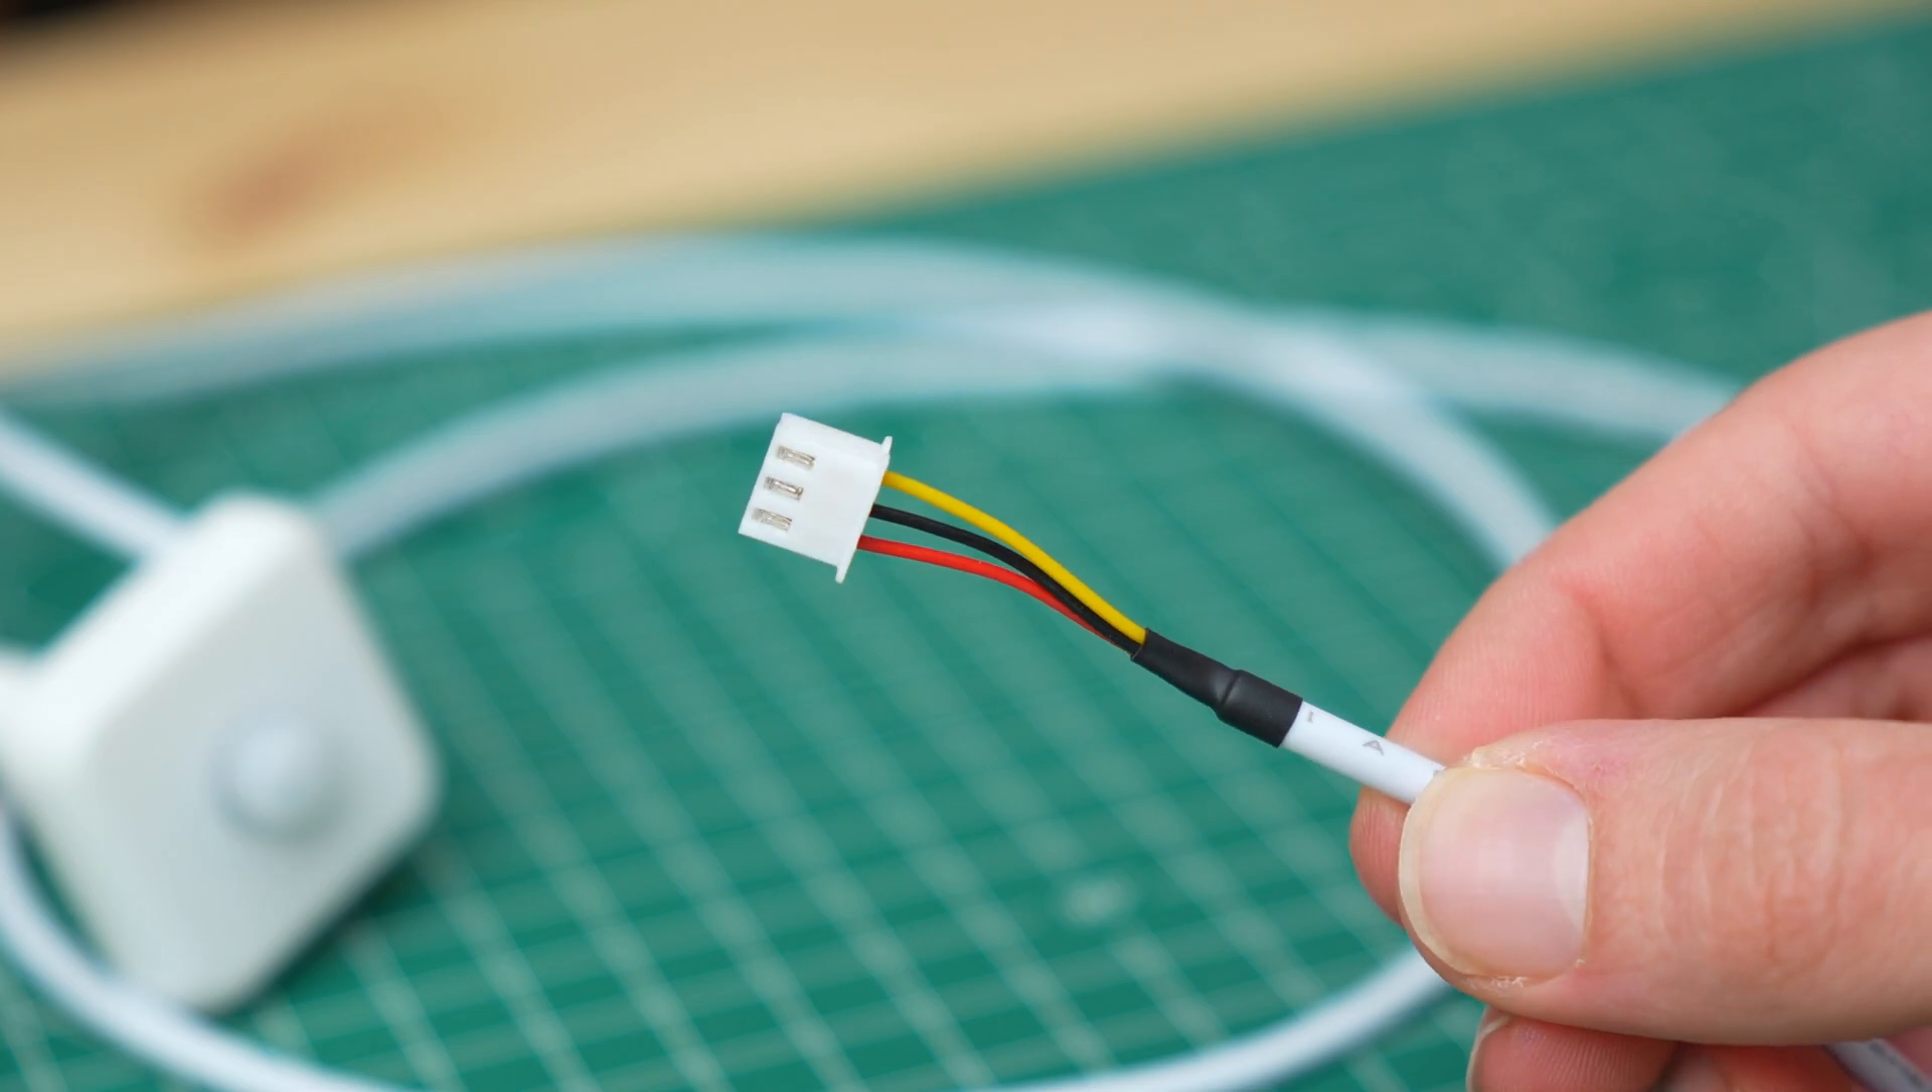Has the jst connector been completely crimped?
Yes.